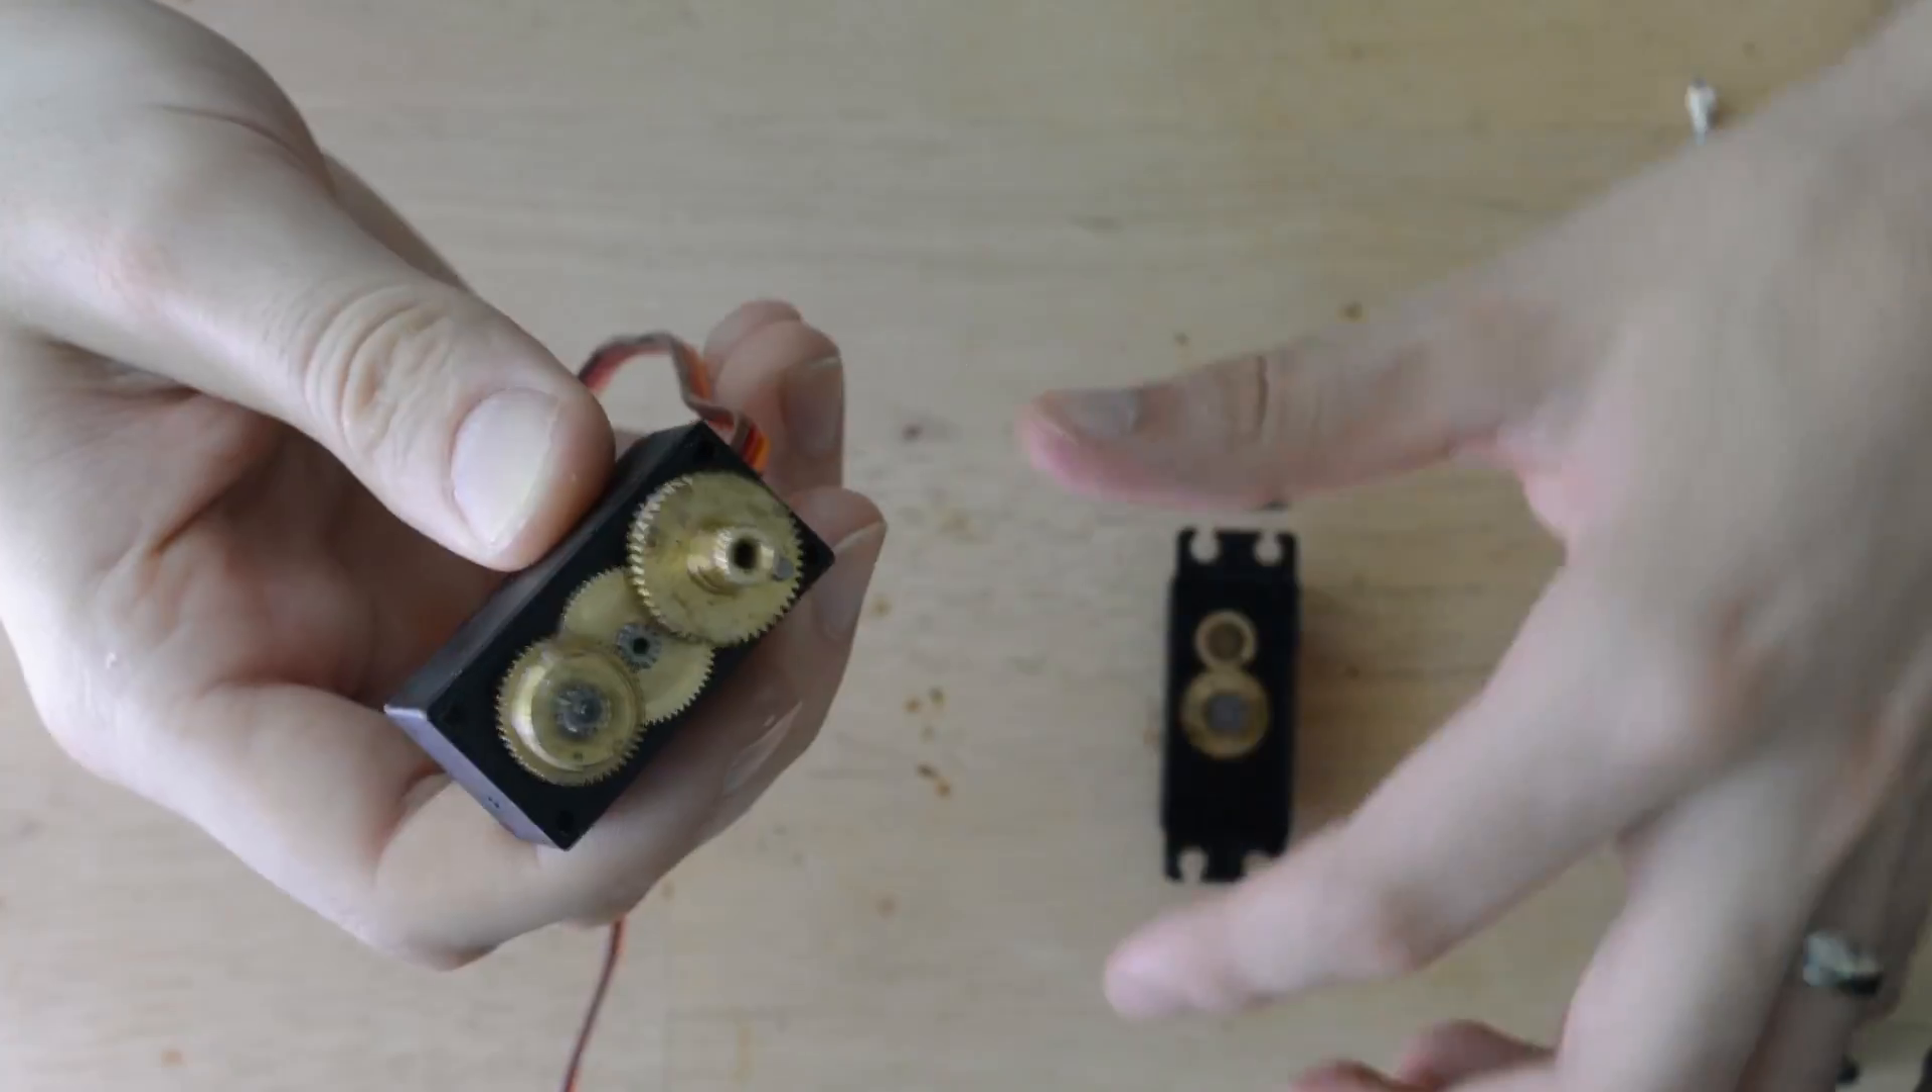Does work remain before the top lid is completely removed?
No.